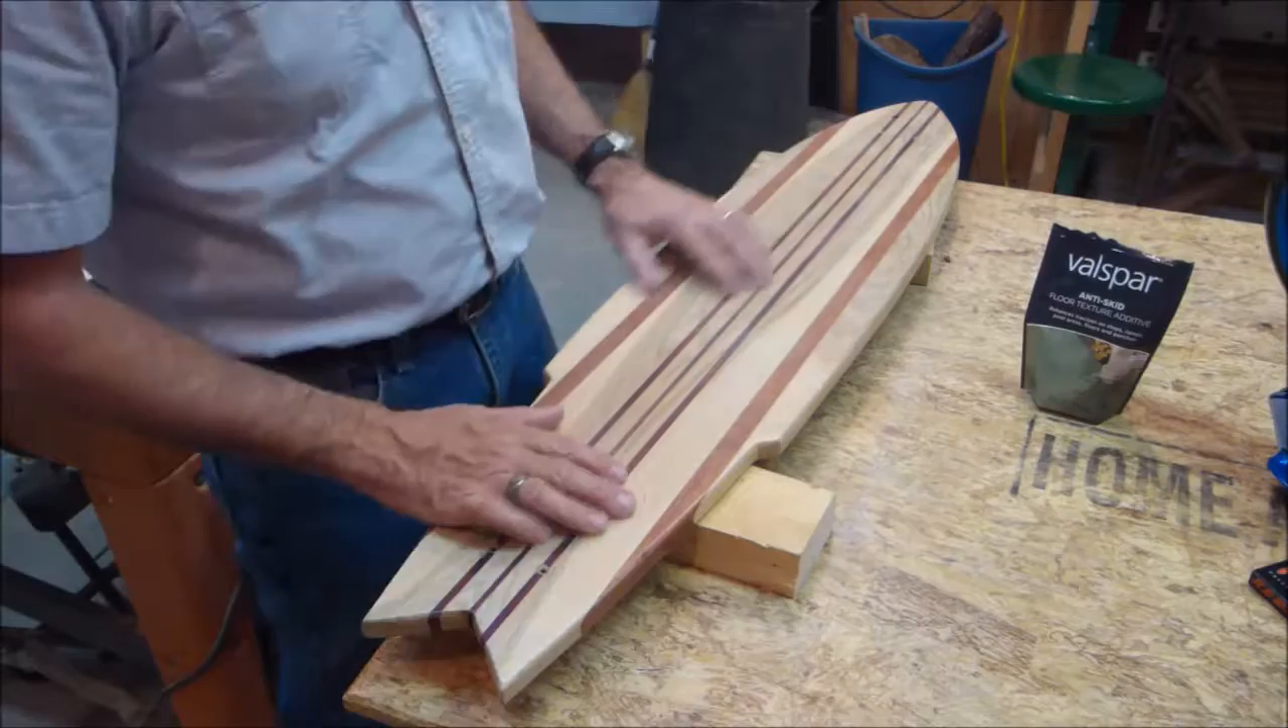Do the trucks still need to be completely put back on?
Yes.